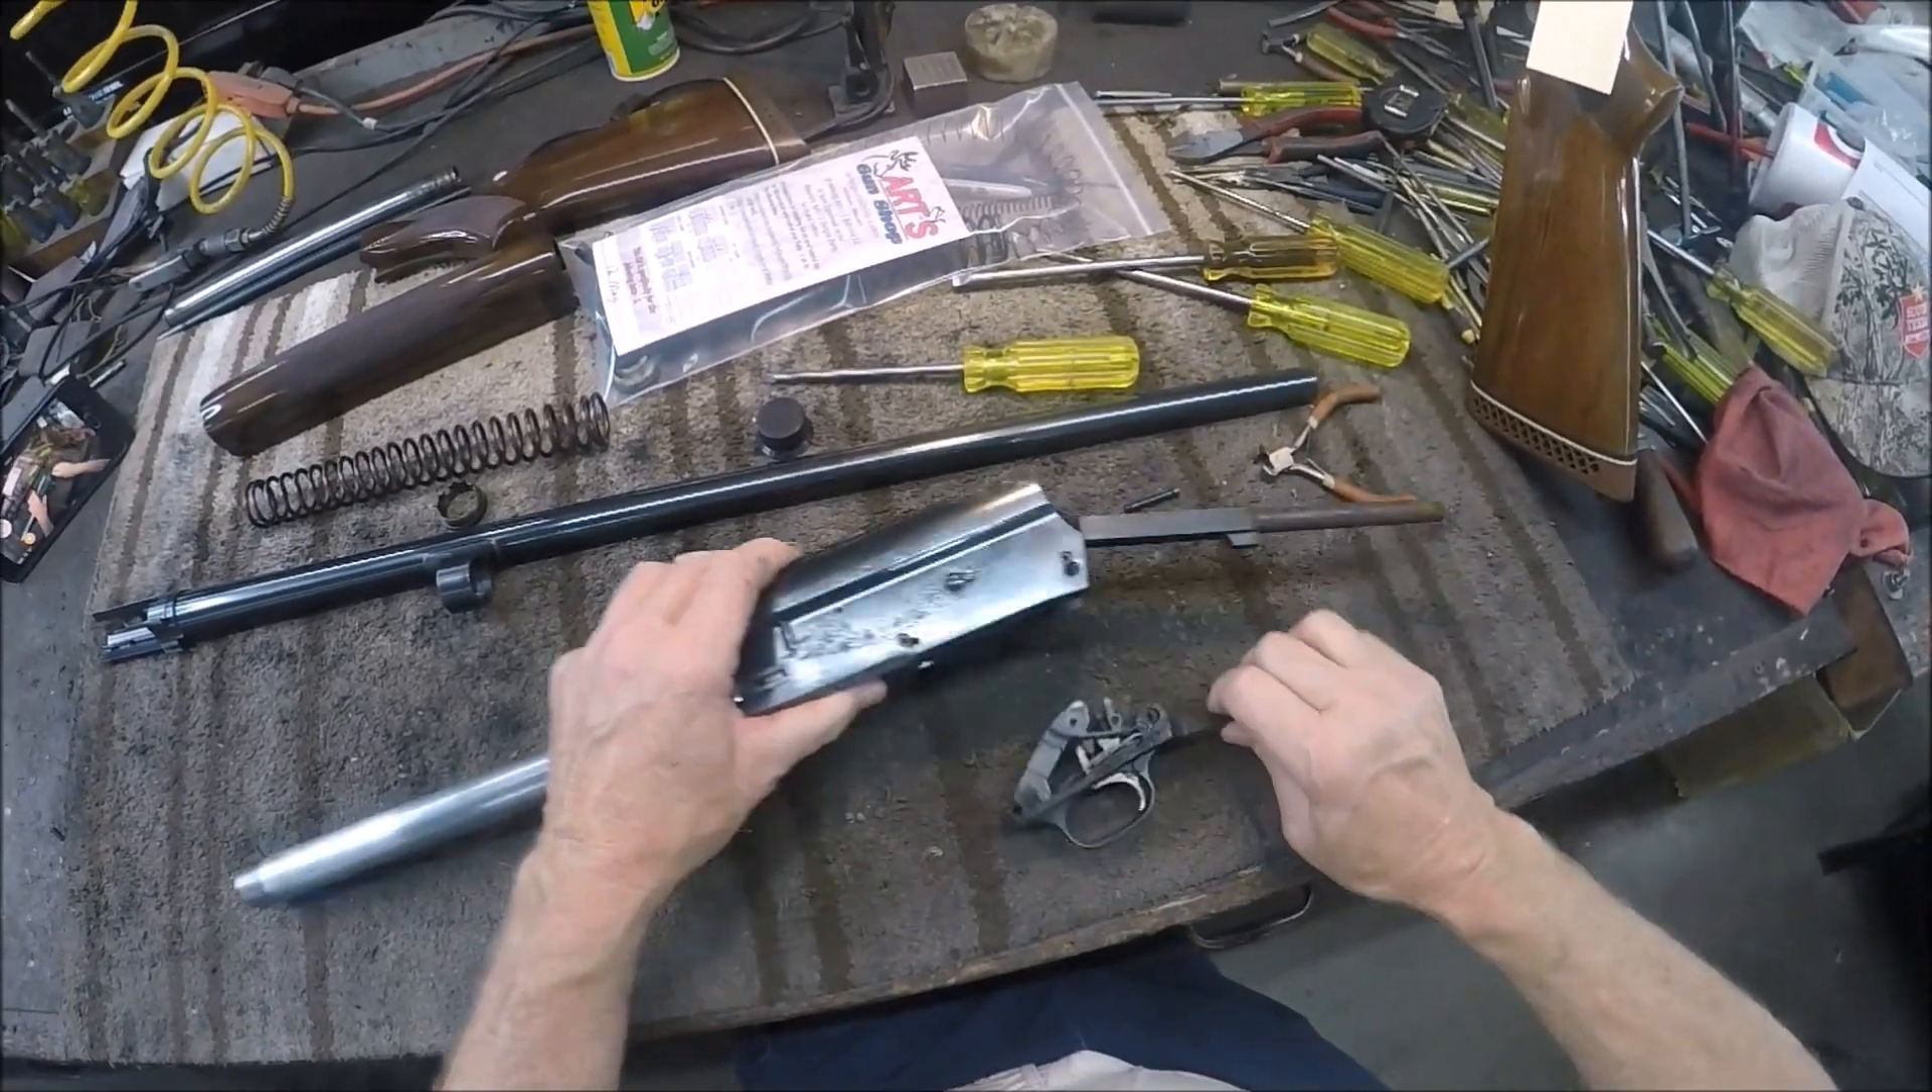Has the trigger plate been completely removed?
Yes.